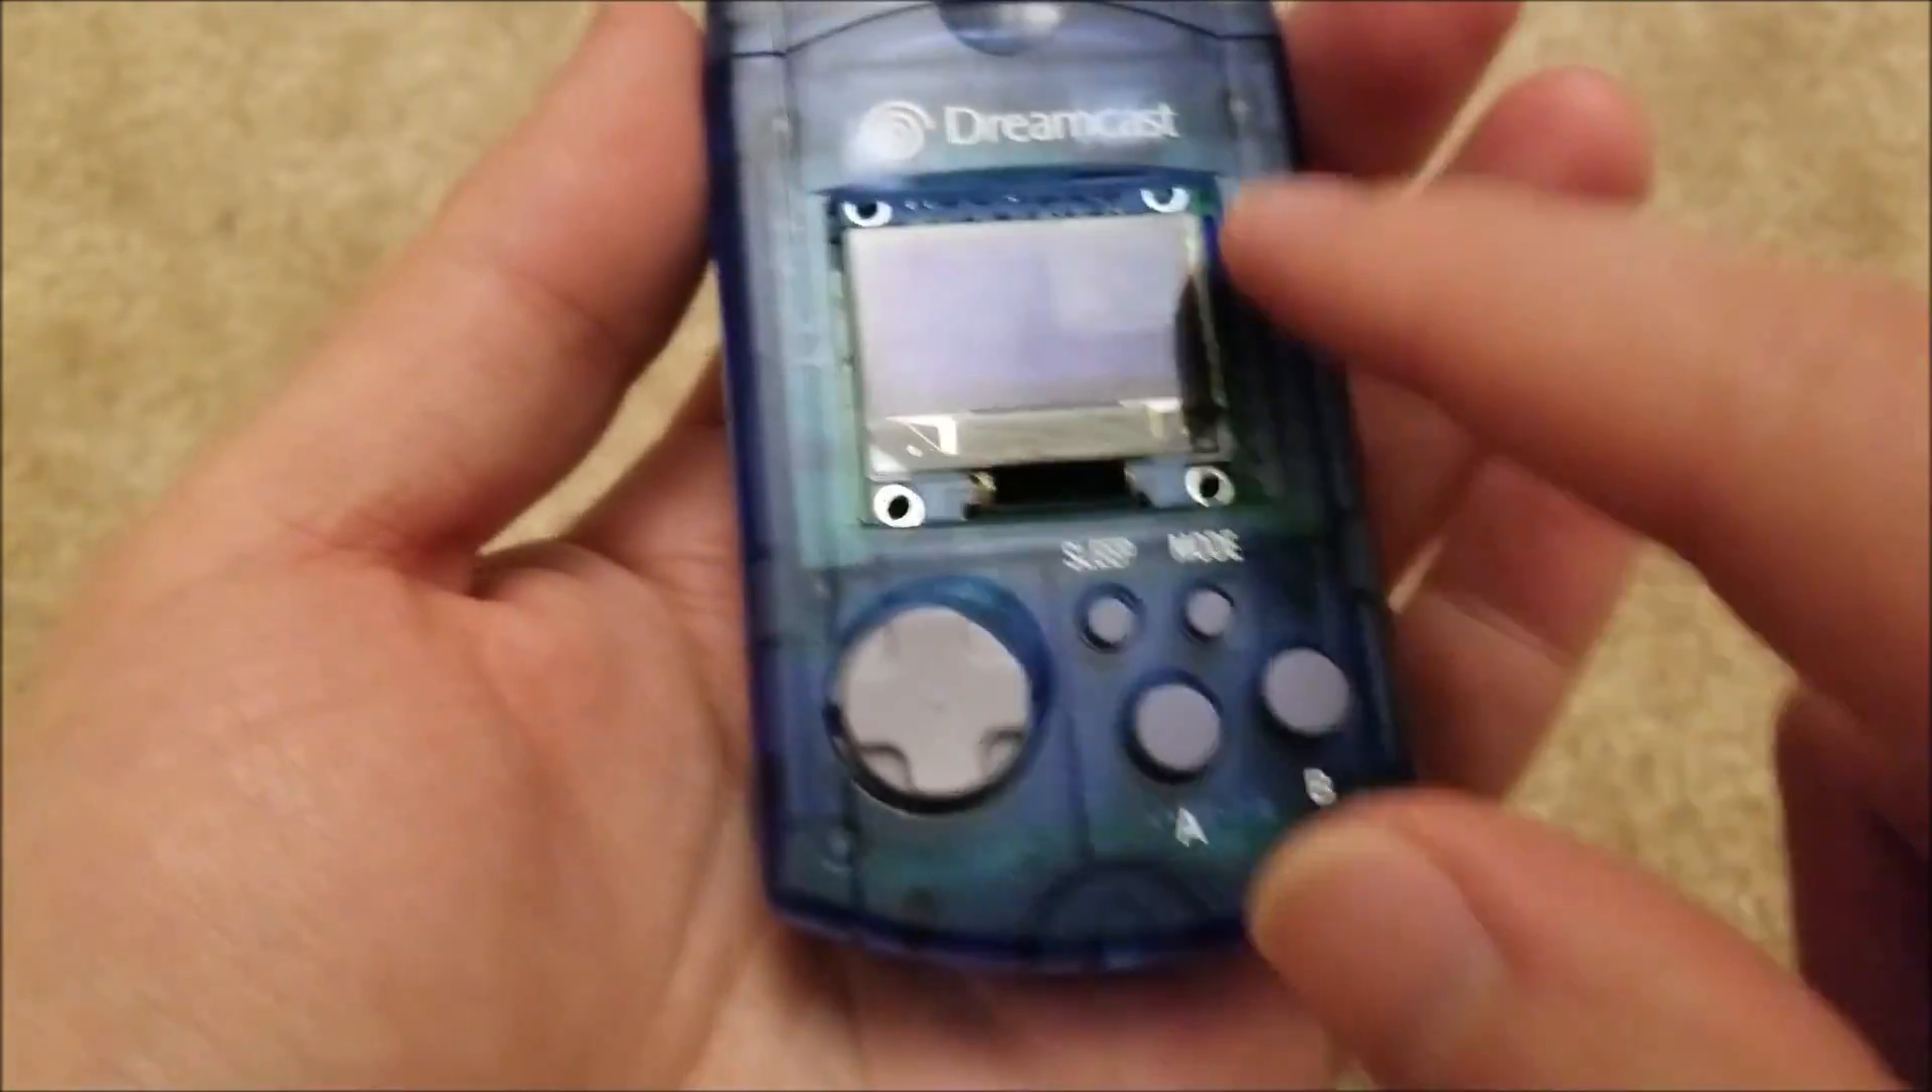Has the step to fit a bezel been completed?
No.